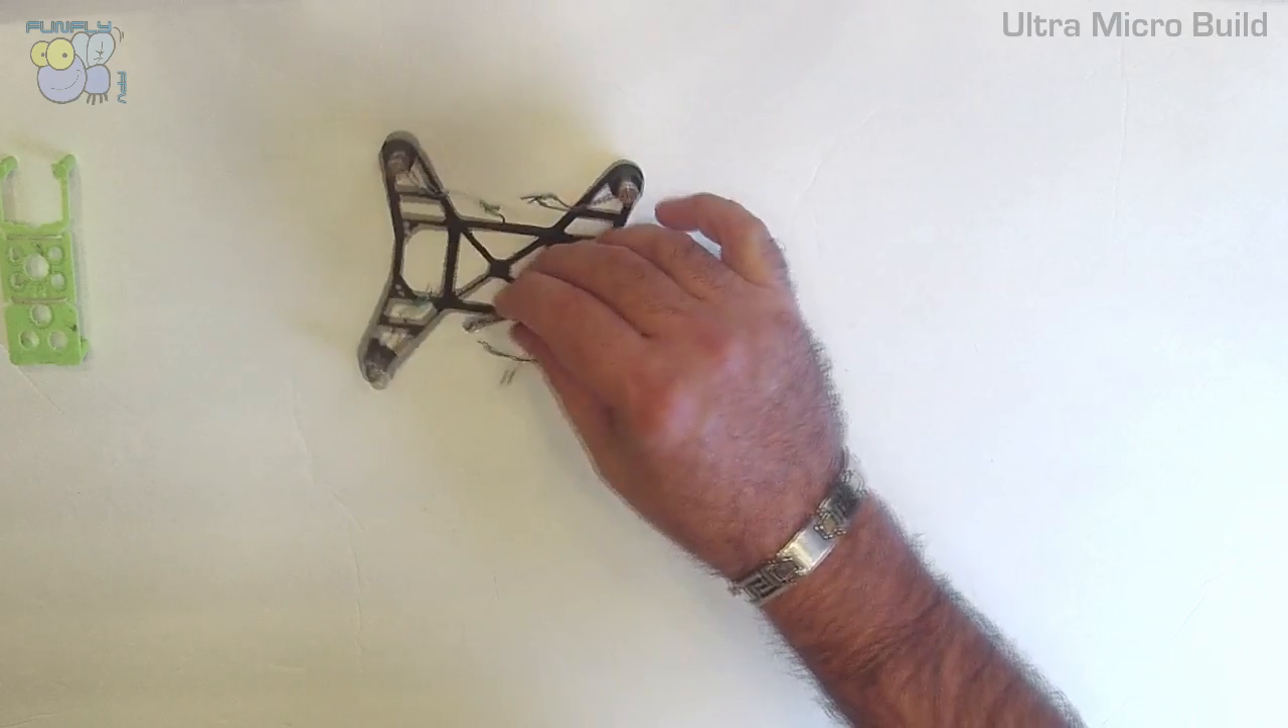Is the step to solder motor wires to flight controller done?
No.